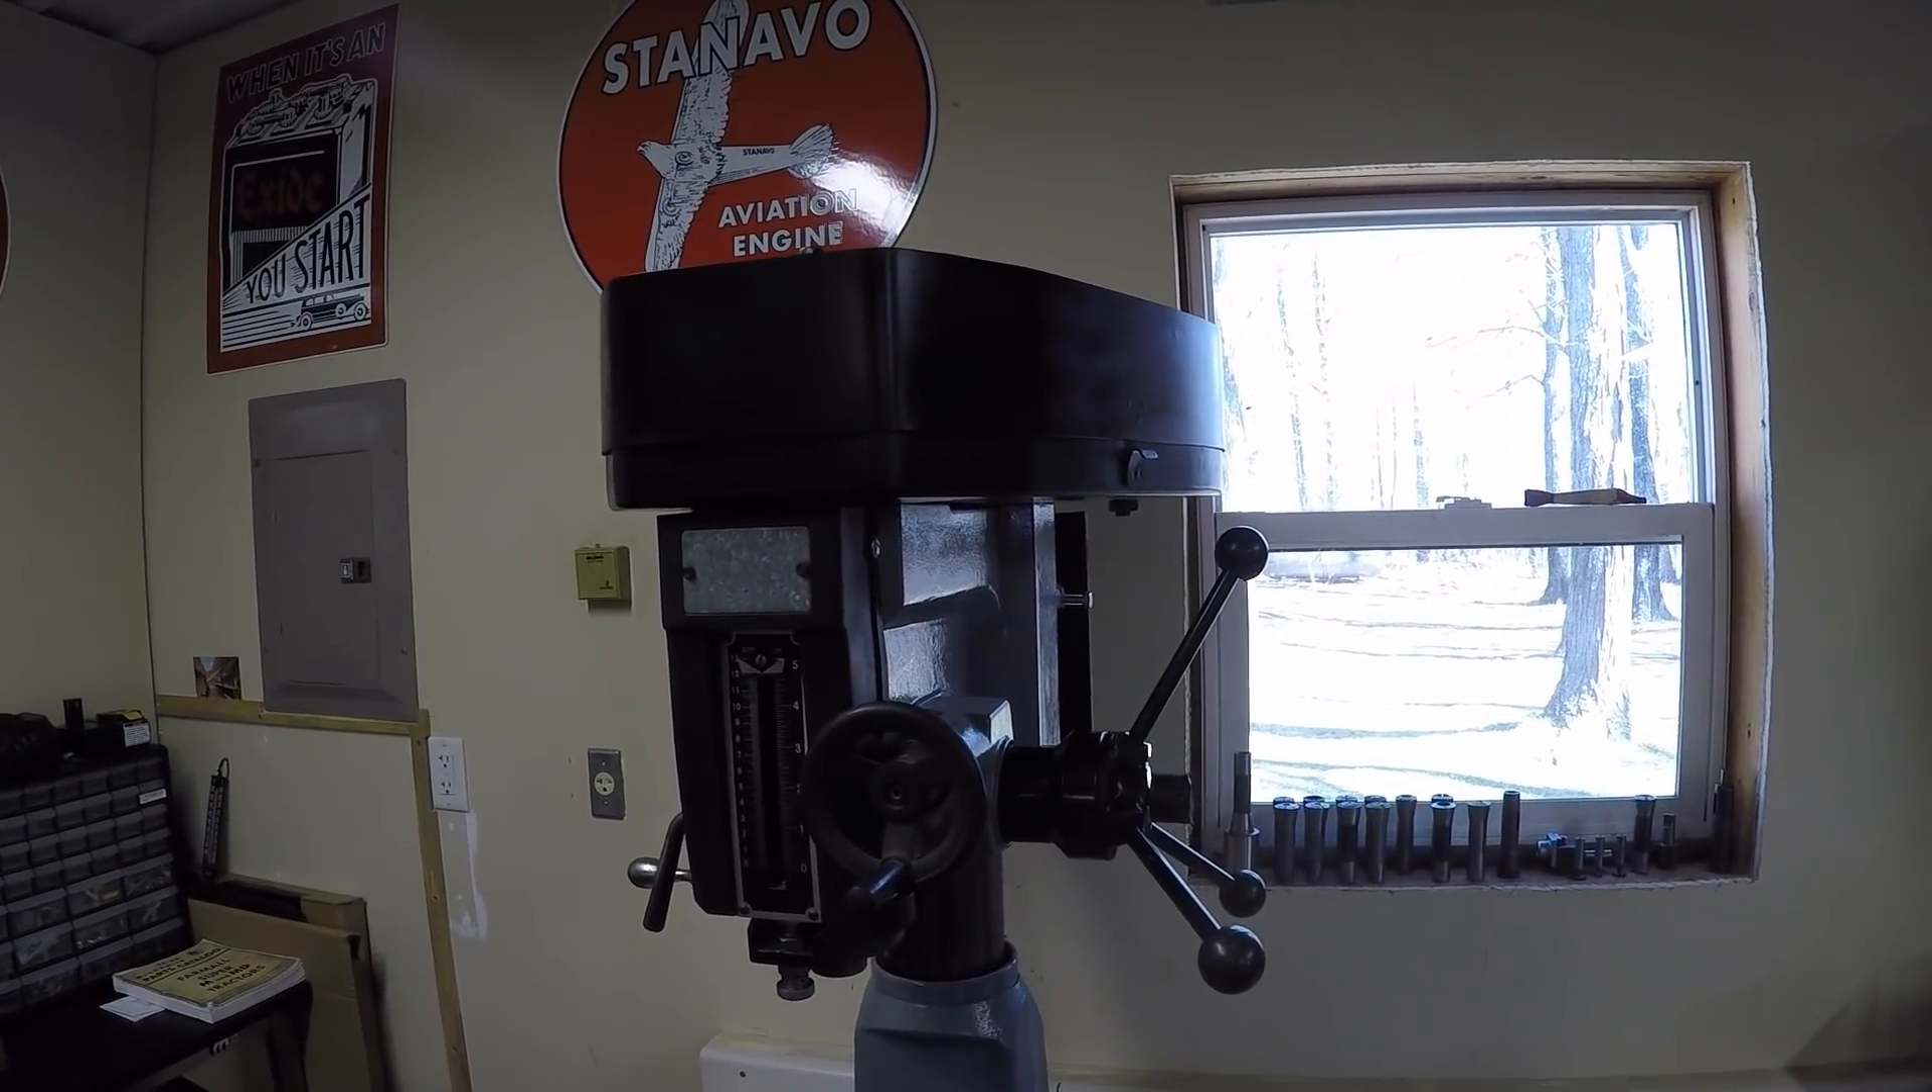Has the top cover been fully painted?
Yes.